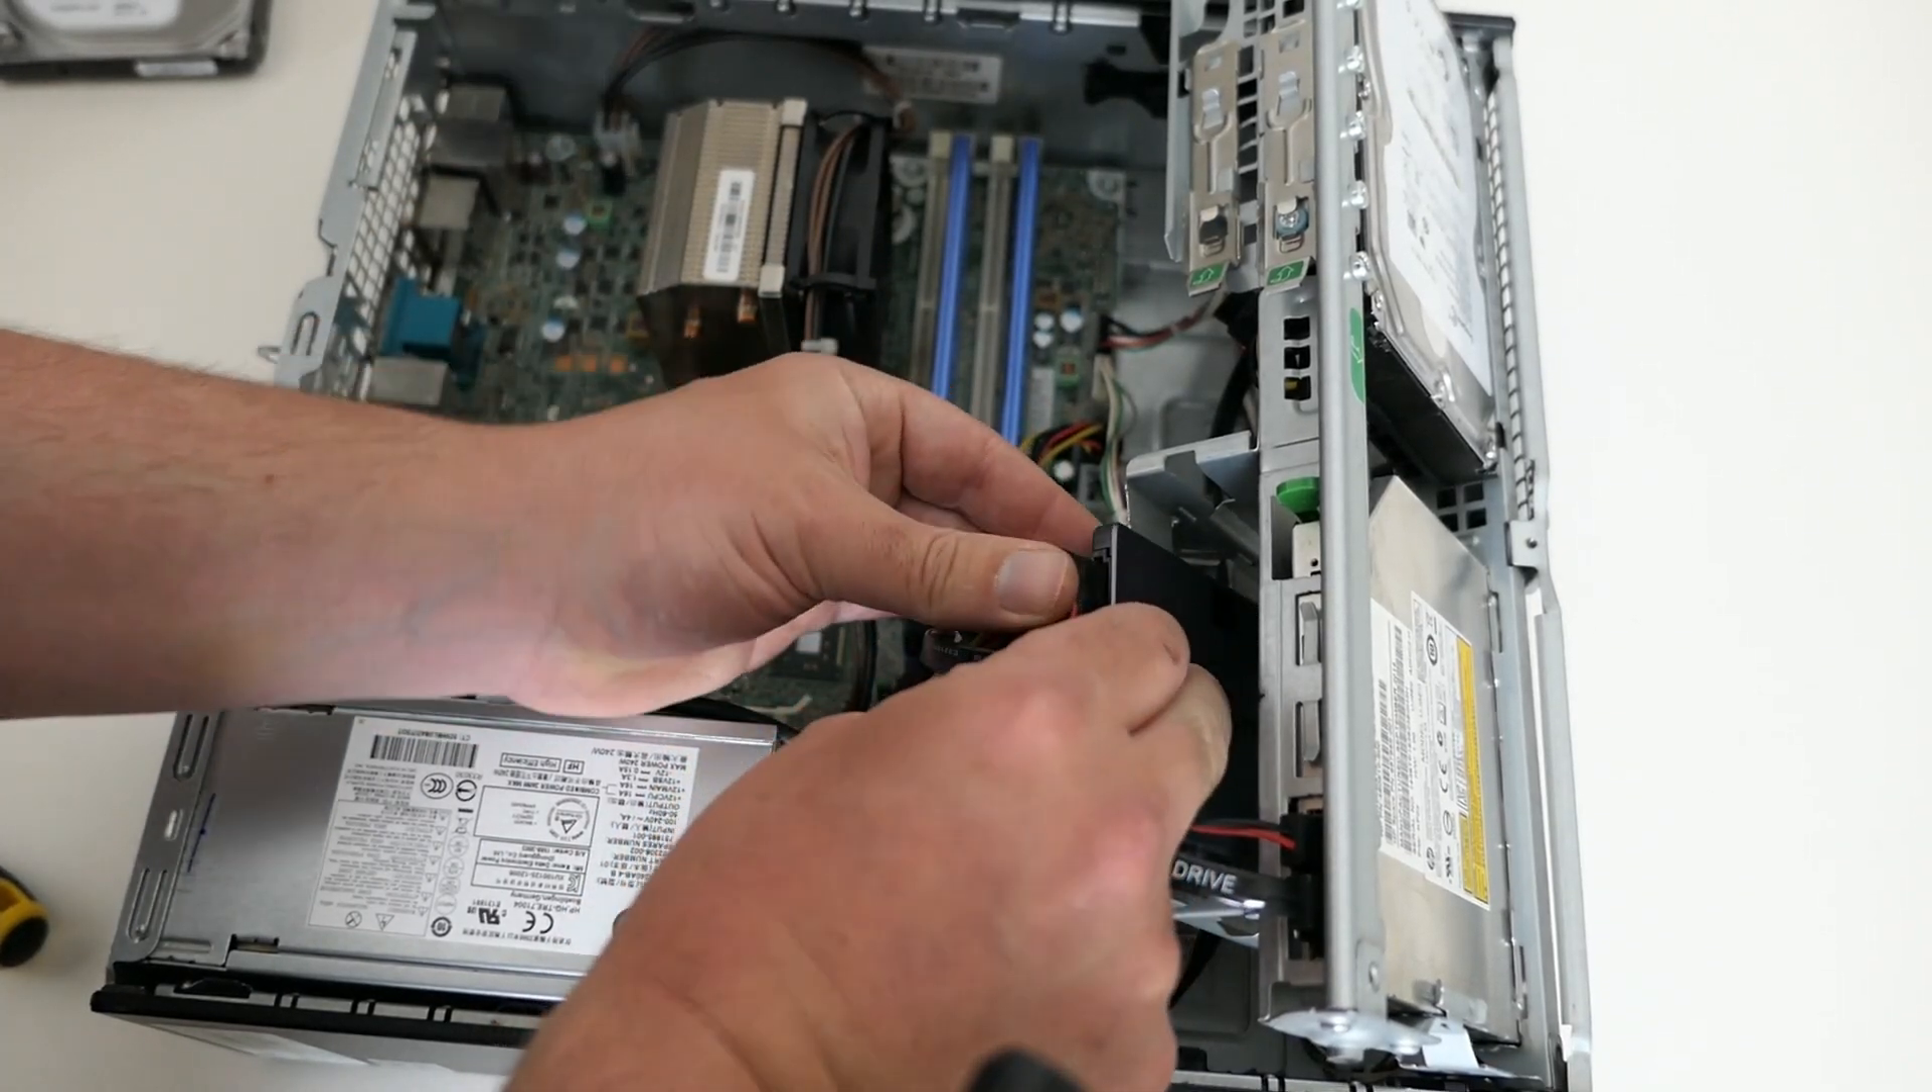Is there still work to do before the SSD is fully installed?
Yes.